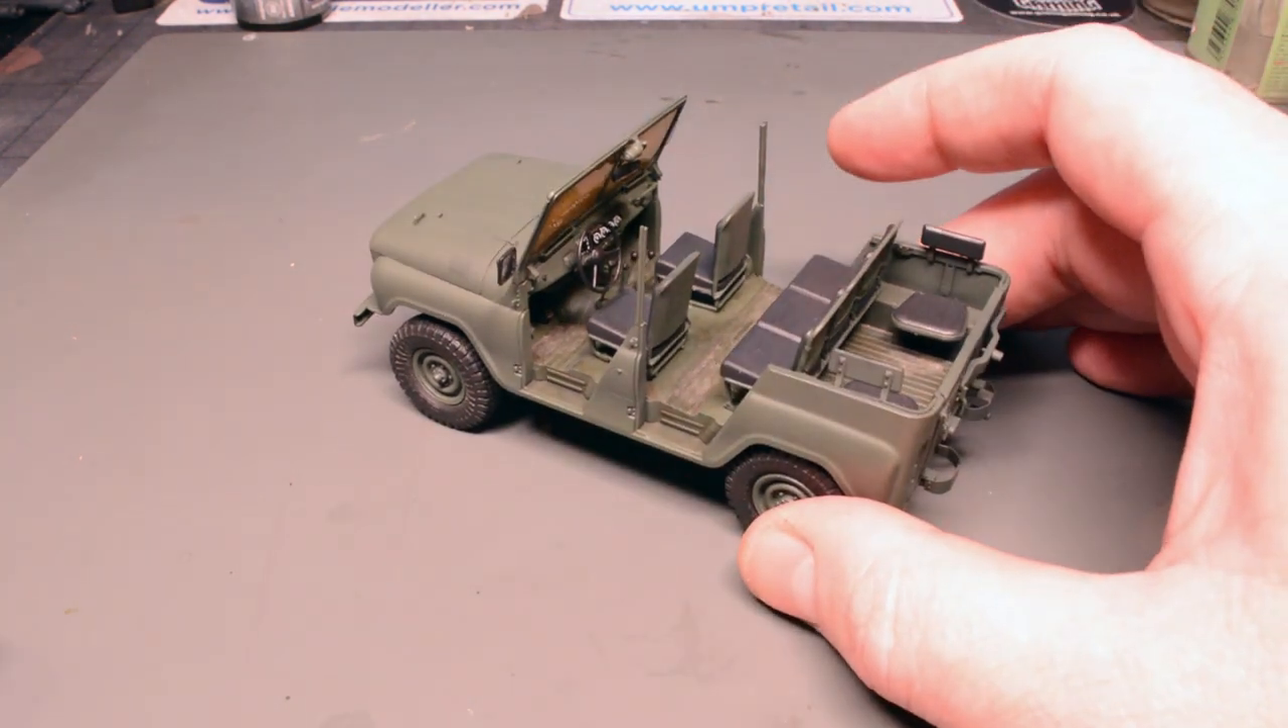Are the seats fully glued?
Yes.